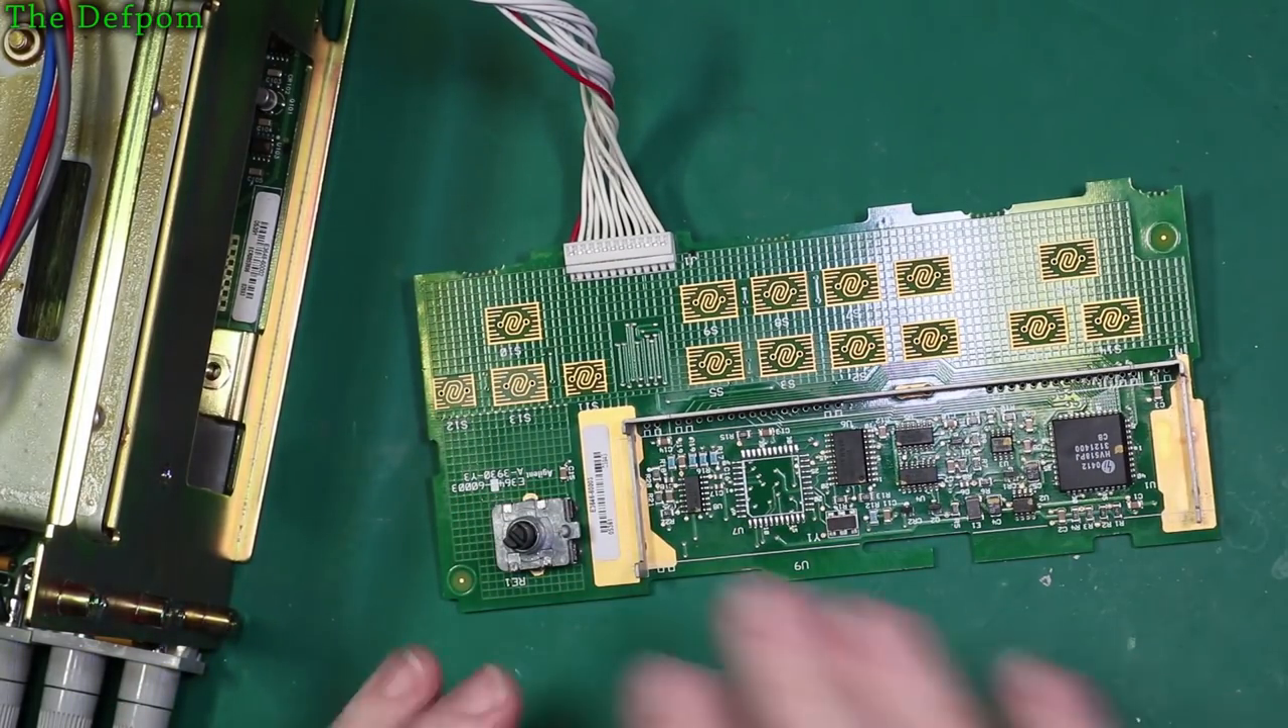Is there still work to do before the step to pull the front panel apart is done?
No.